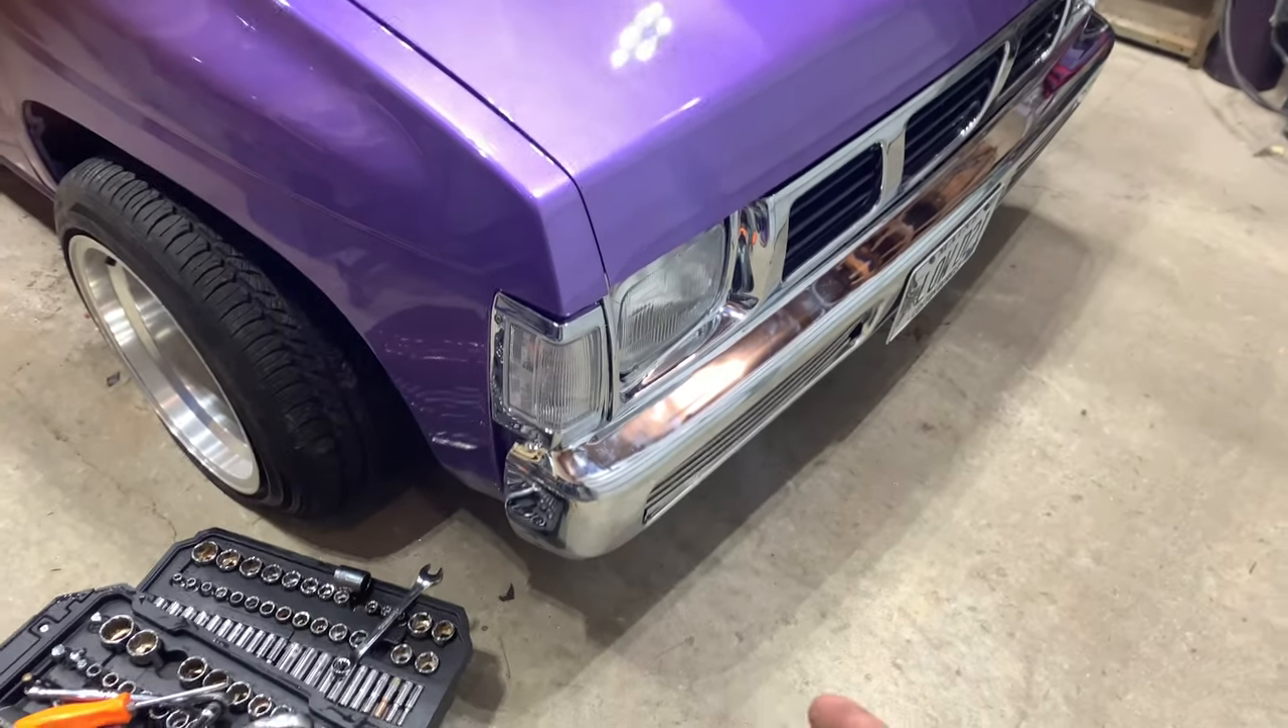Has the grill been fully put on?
Yes.